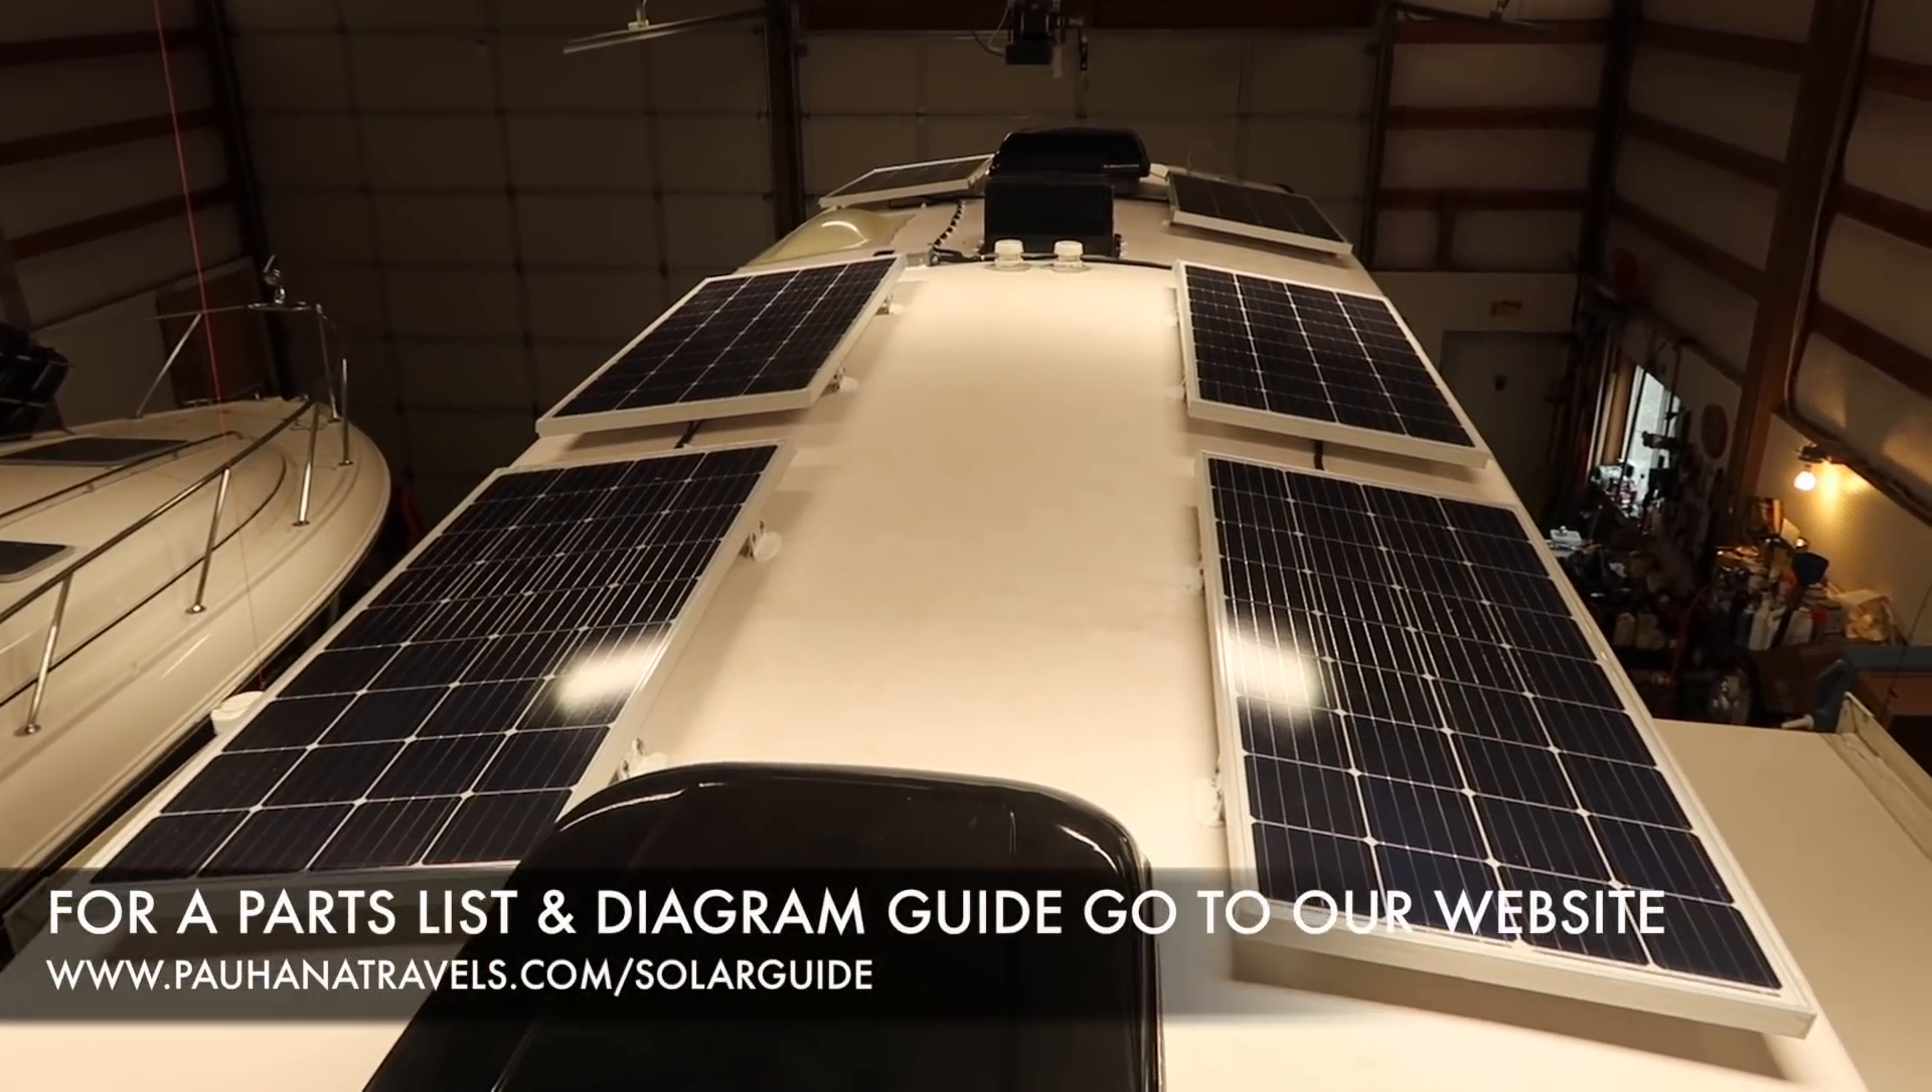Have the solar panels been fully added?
Yes.